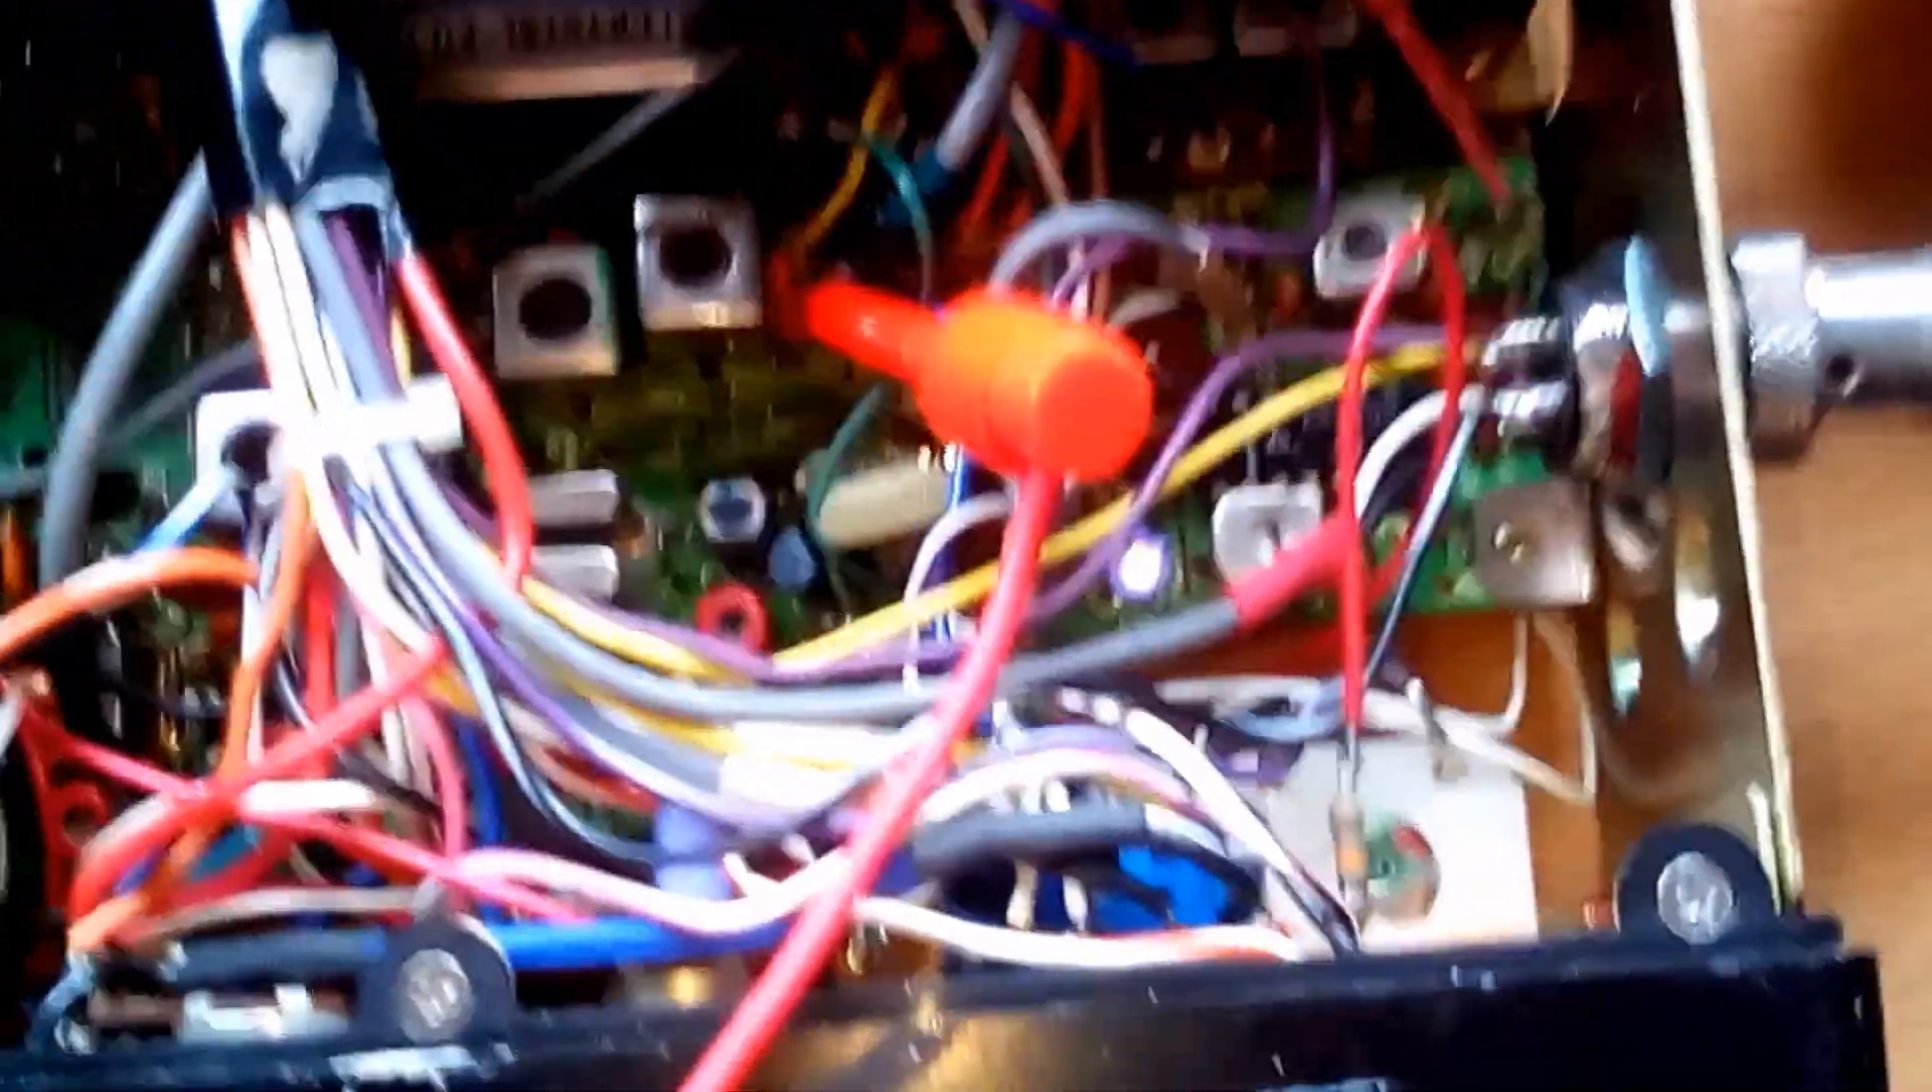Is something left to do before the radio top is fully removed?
No.